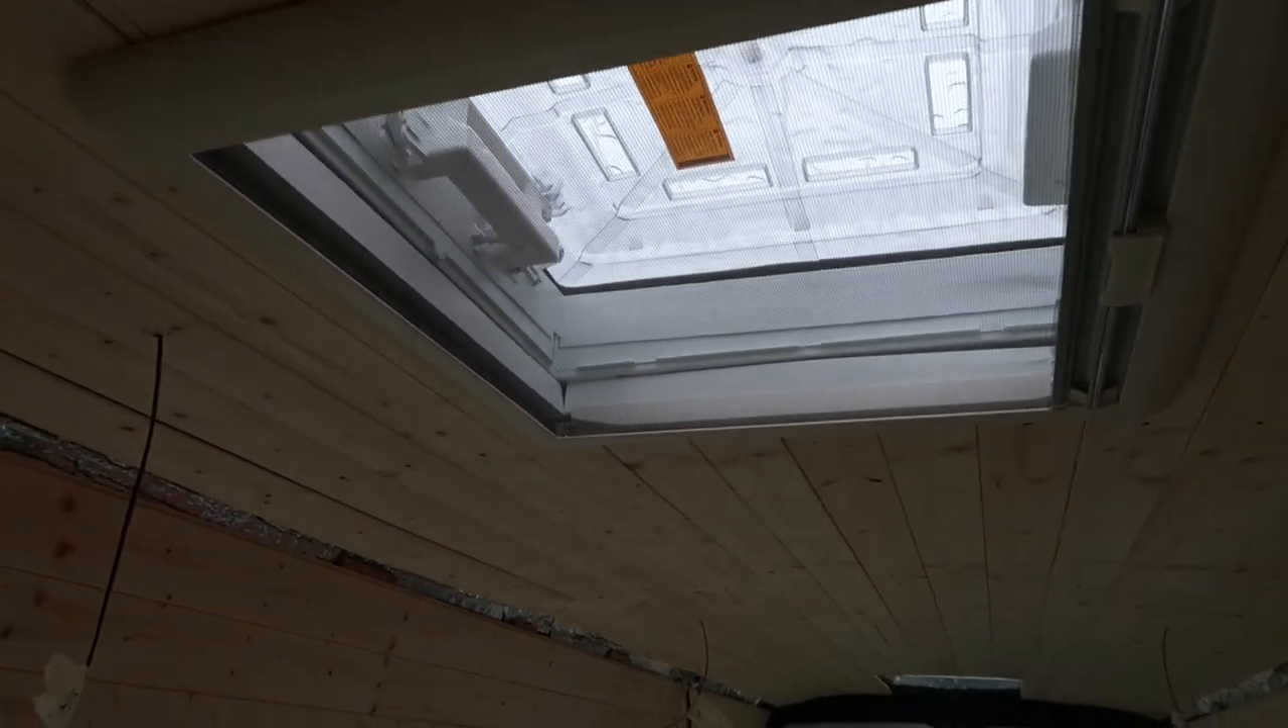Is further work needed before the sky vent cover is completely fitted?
No.